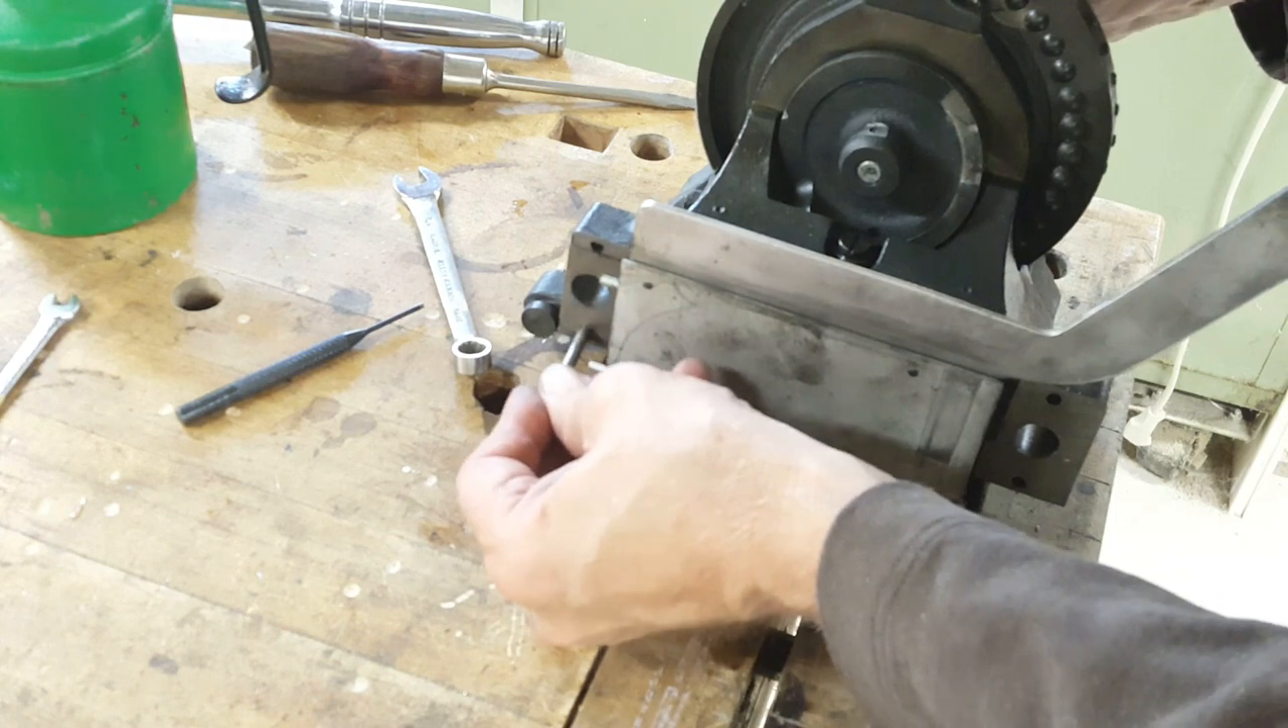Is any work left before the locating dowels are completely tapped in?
Yes.